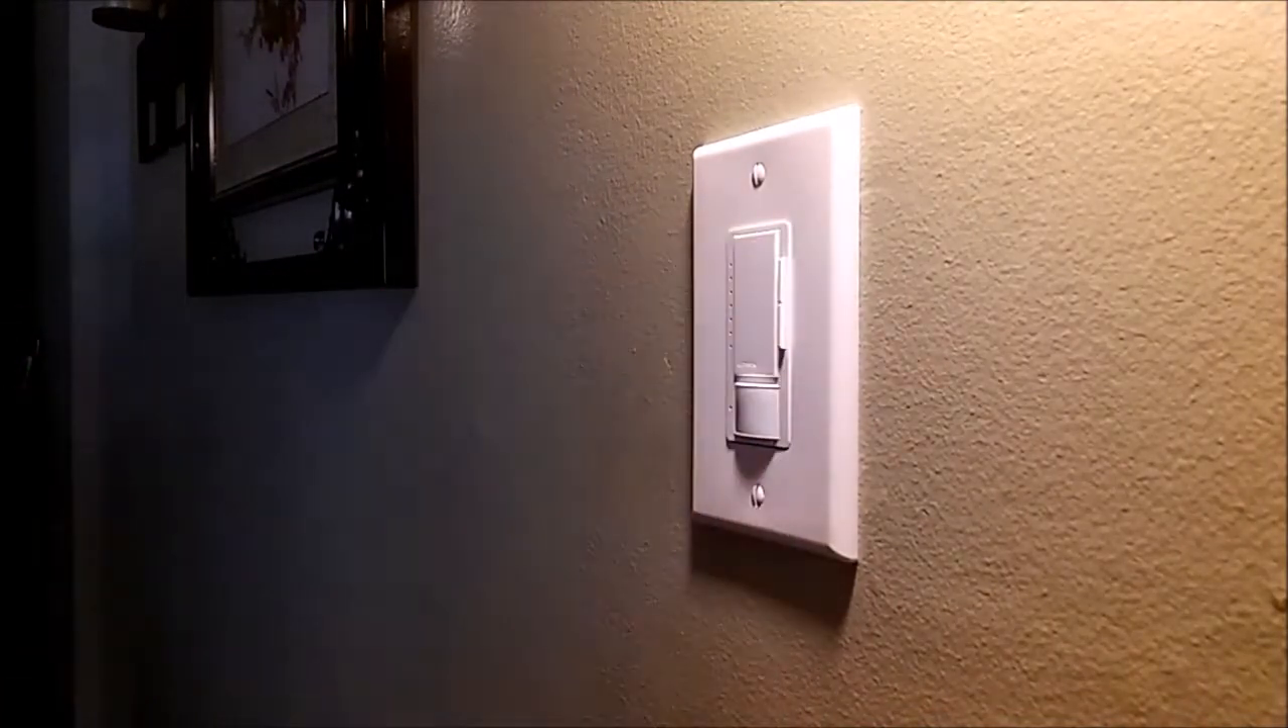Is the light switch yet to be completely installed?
No.